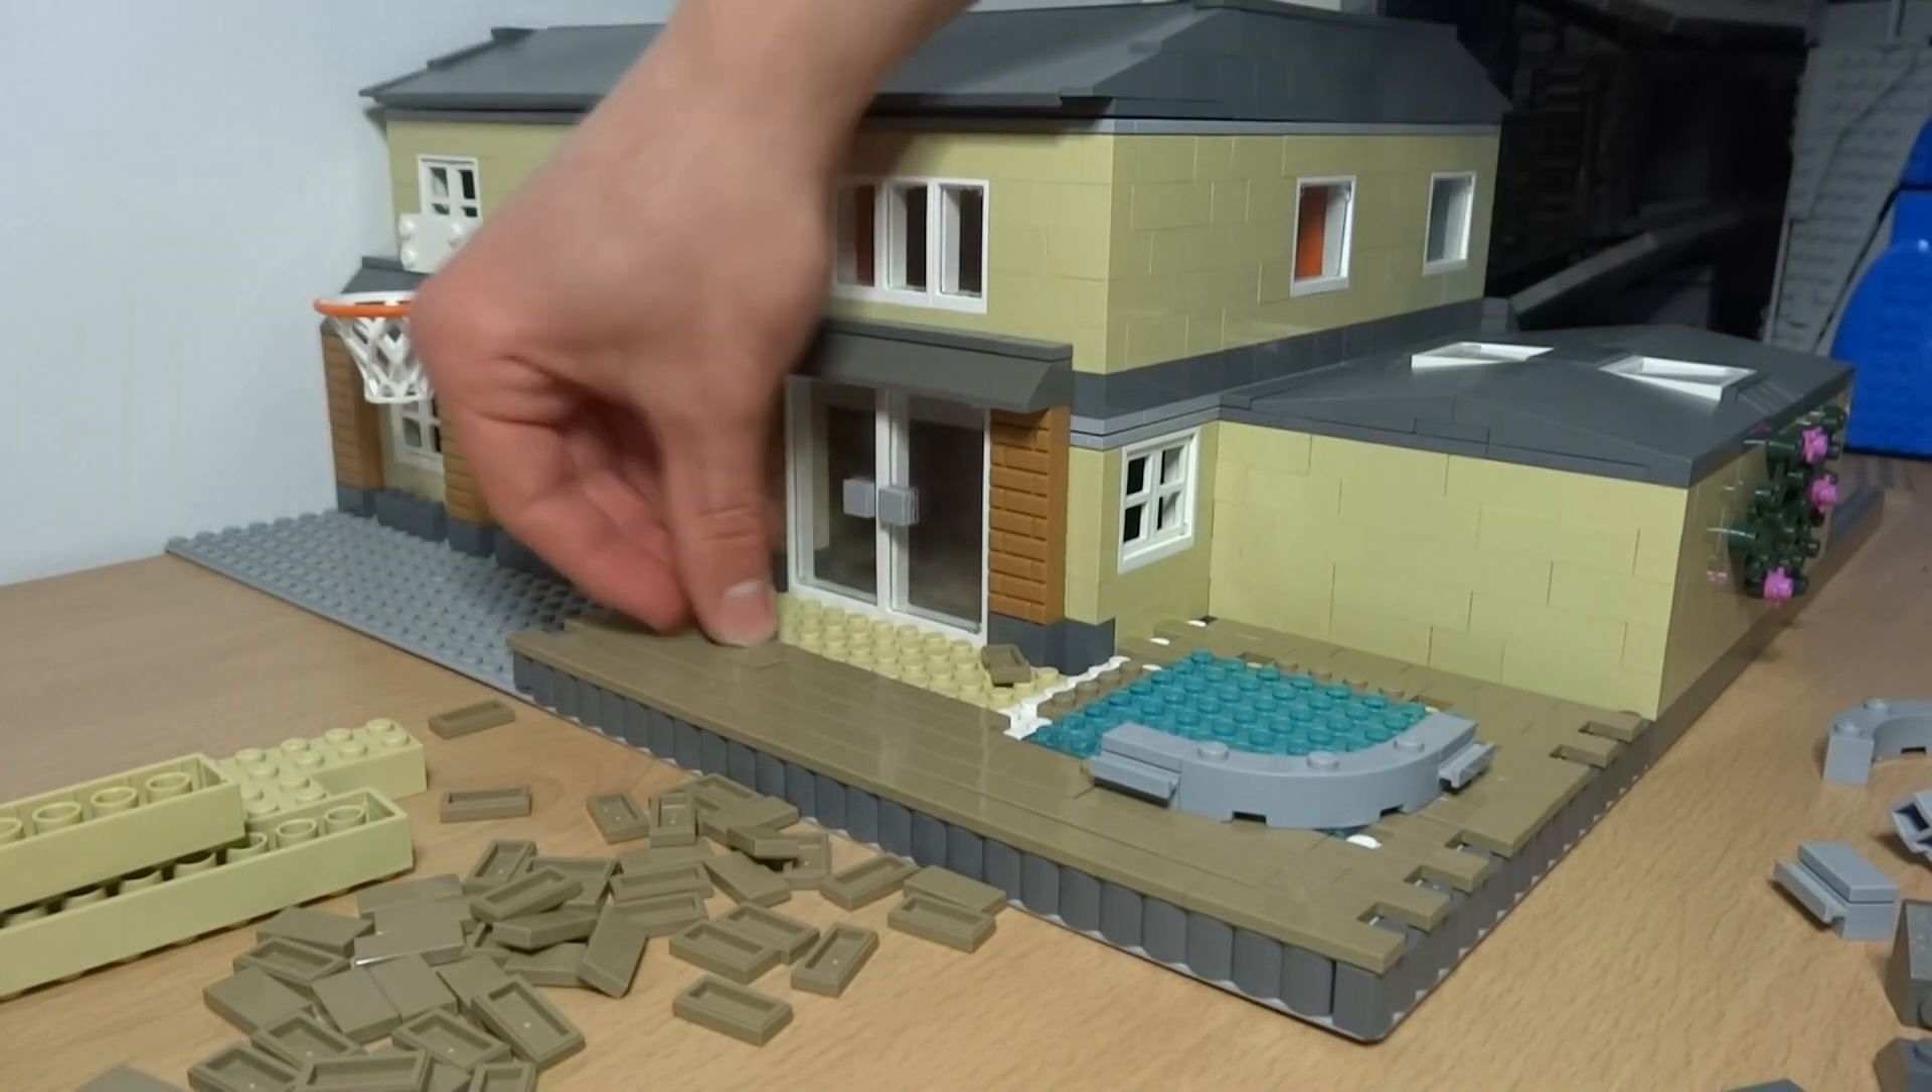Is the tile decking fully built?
No.